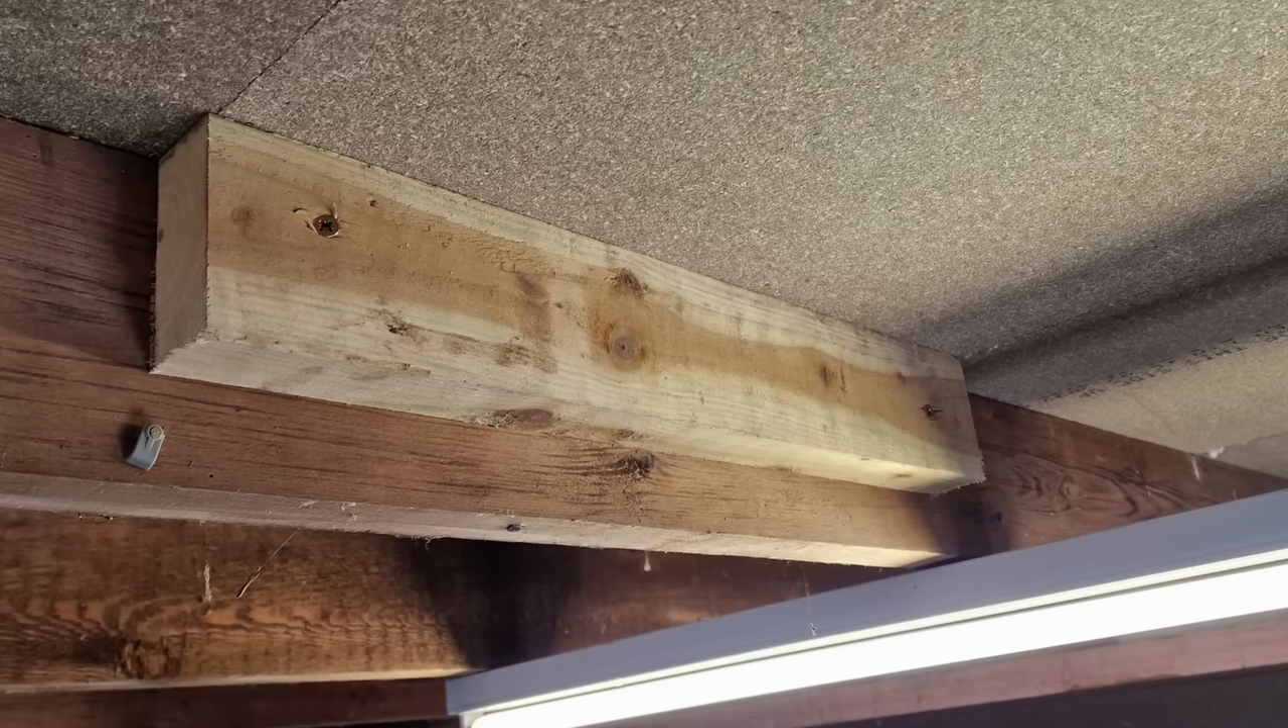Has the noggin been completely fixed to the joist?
Yes.